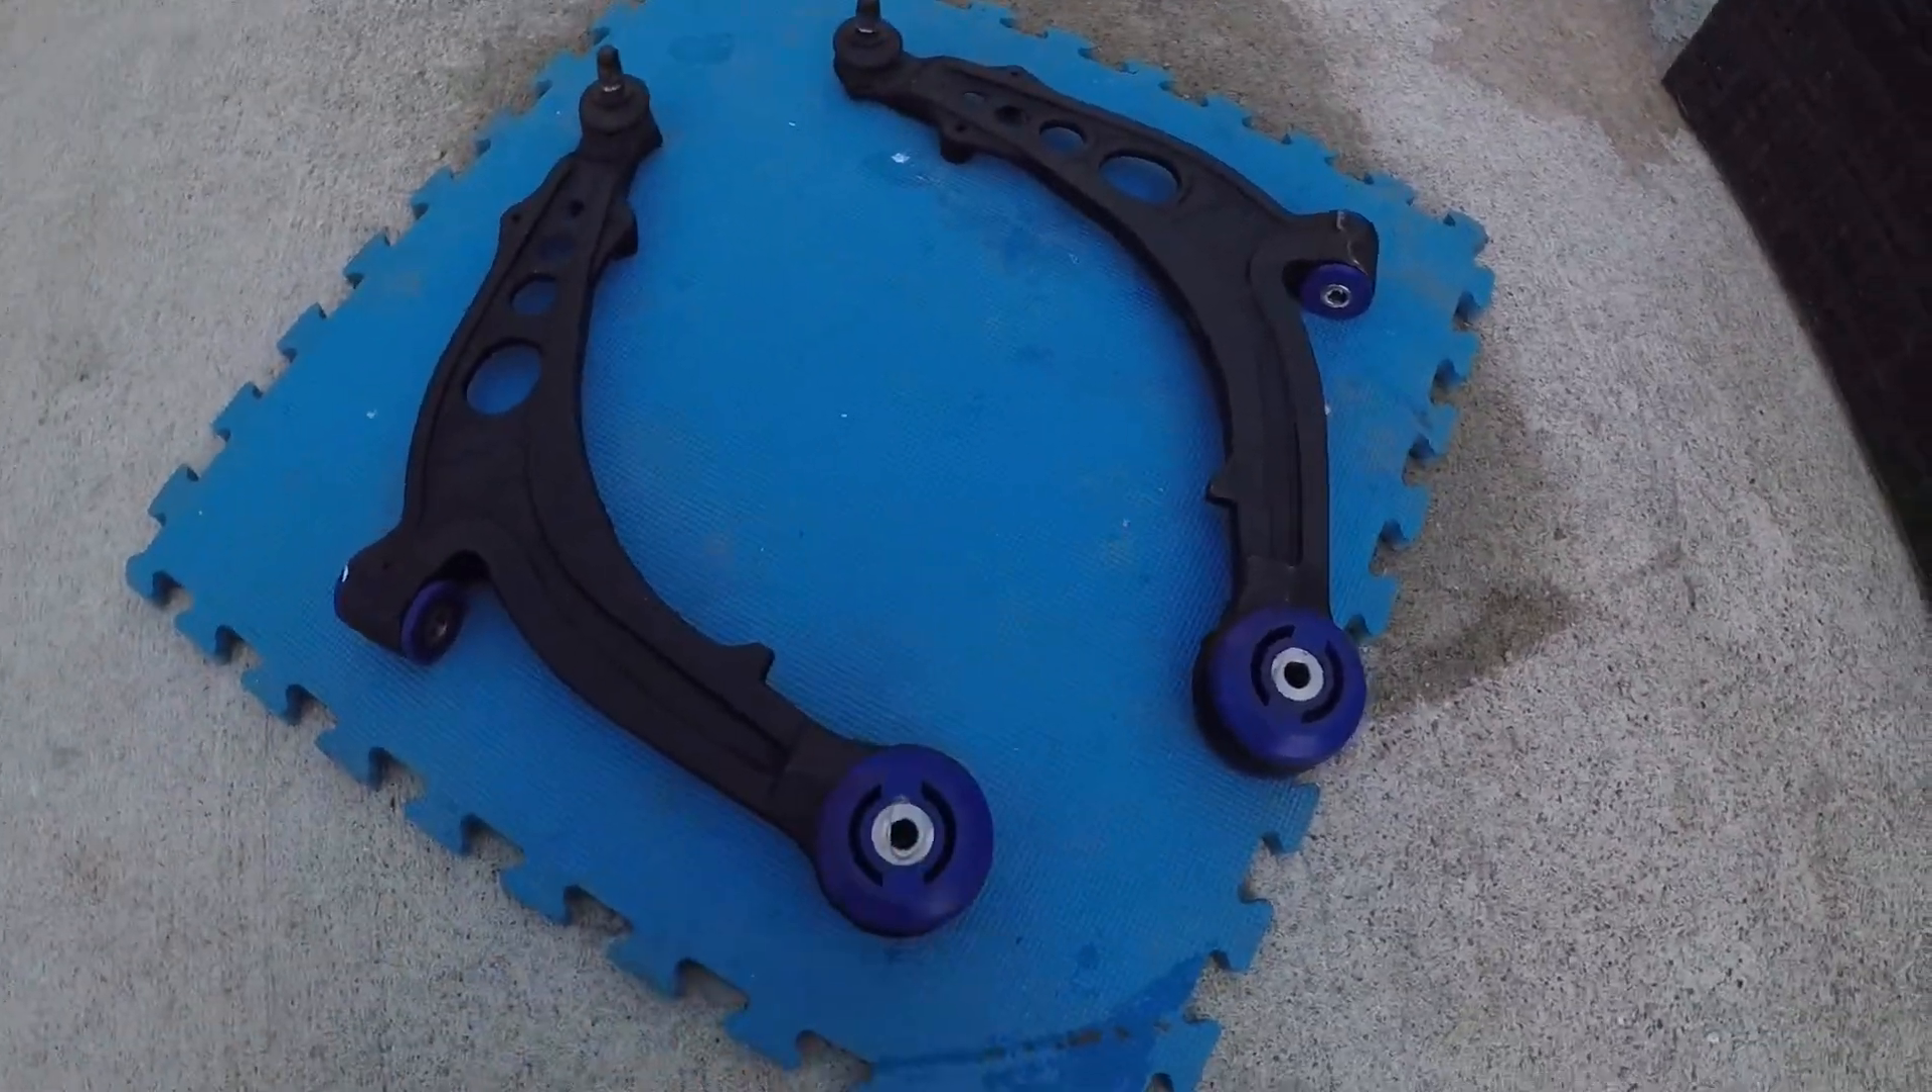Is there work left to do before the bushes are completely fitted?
No.